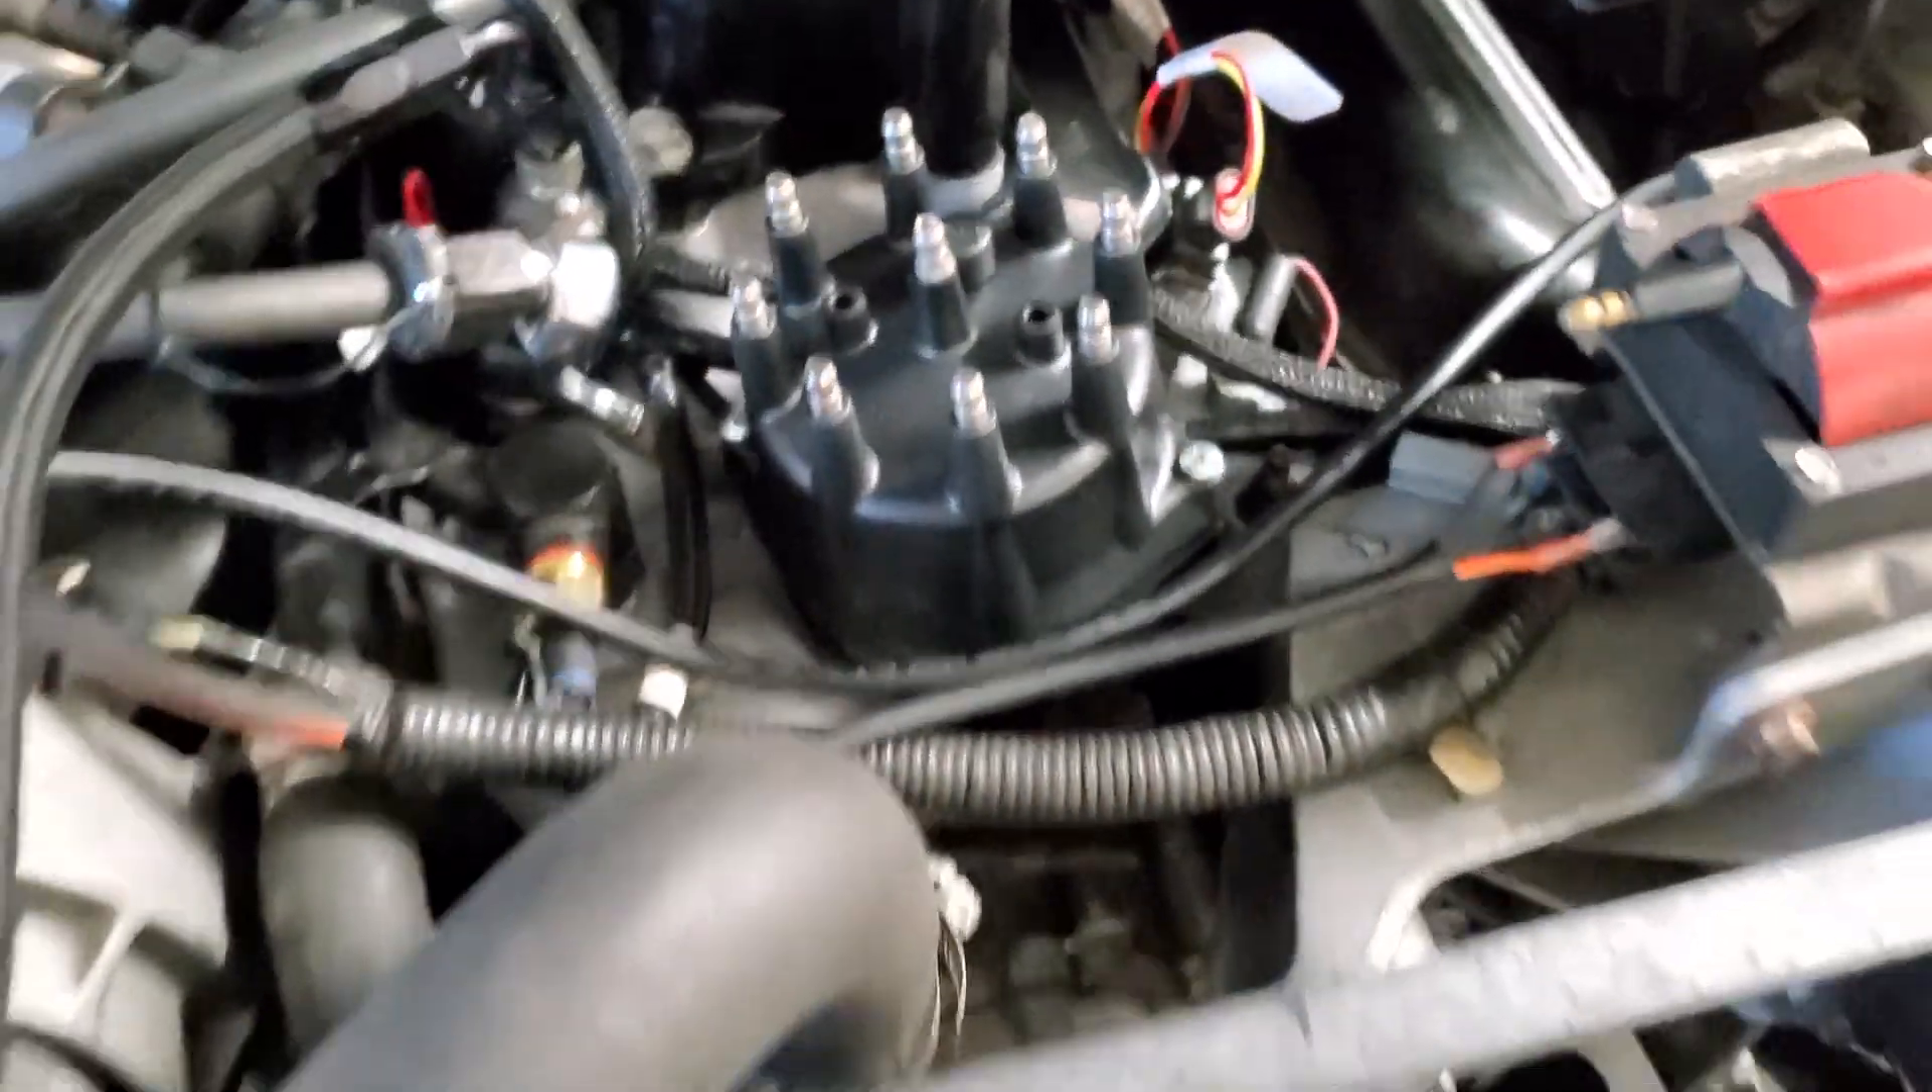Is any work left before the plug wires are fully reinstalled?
Yes.